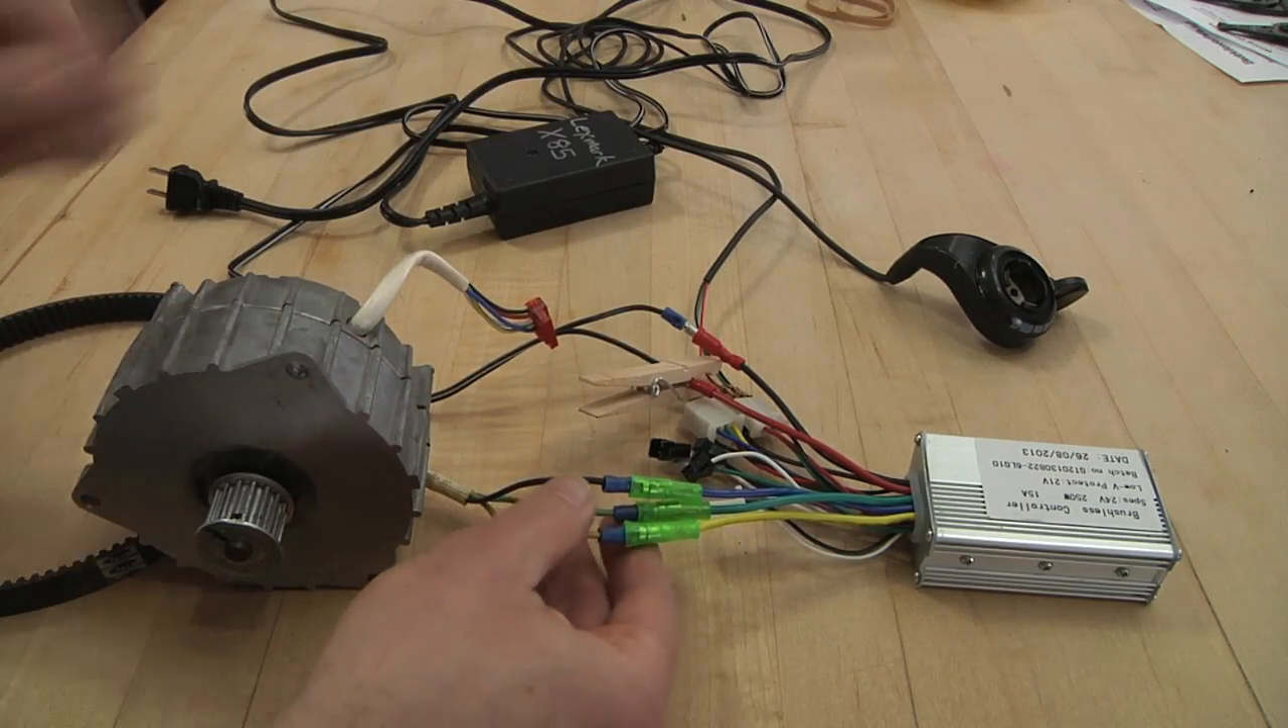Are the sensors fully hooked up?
No.